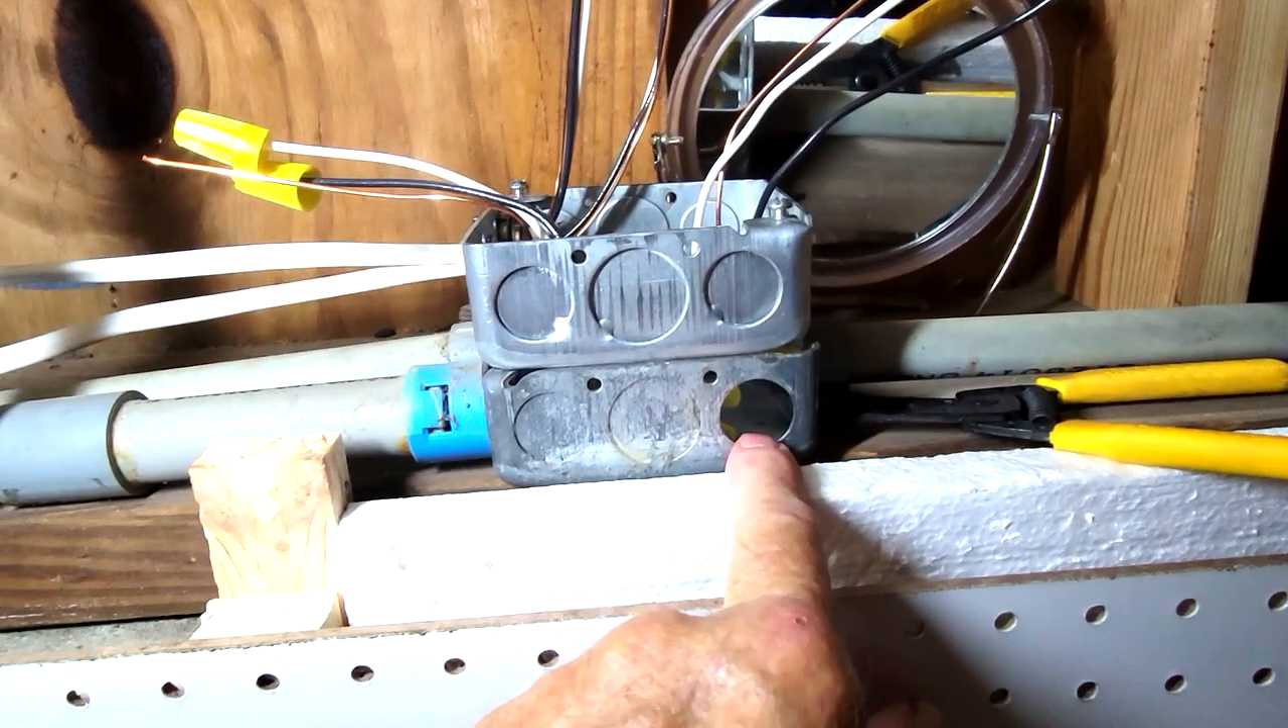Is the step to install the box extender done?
Yes.